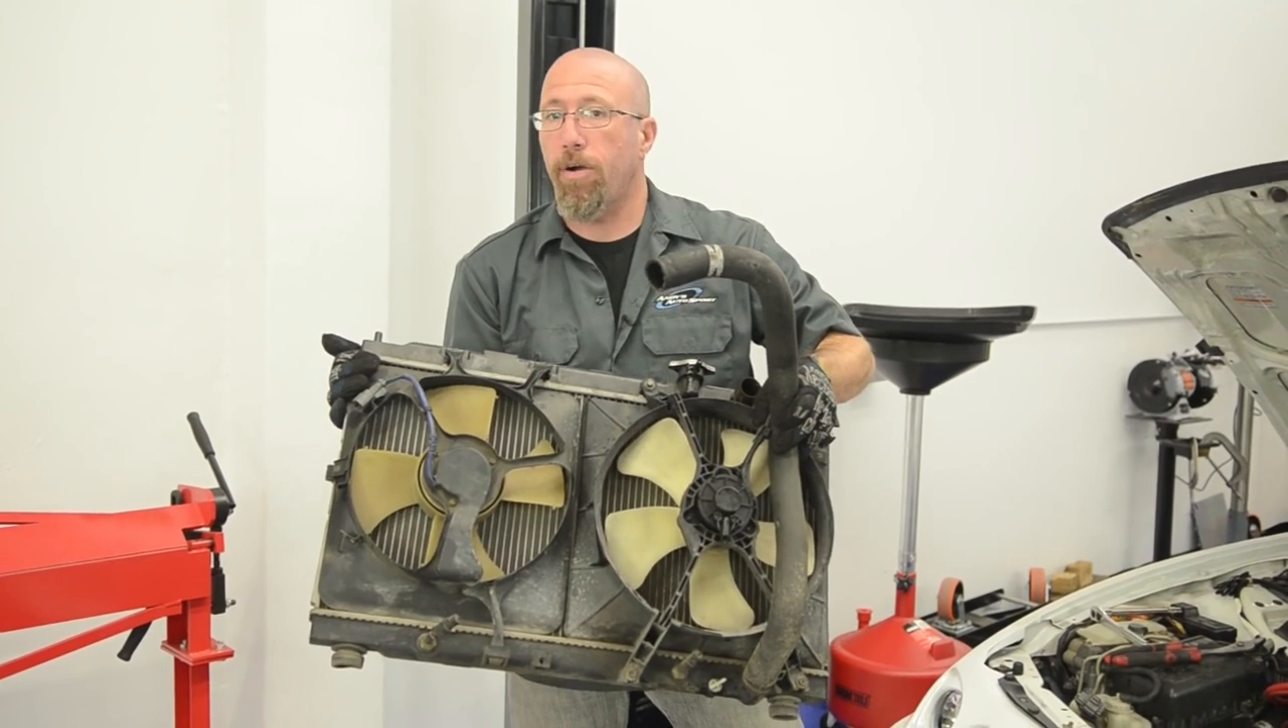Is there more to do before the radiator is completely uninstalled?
No.